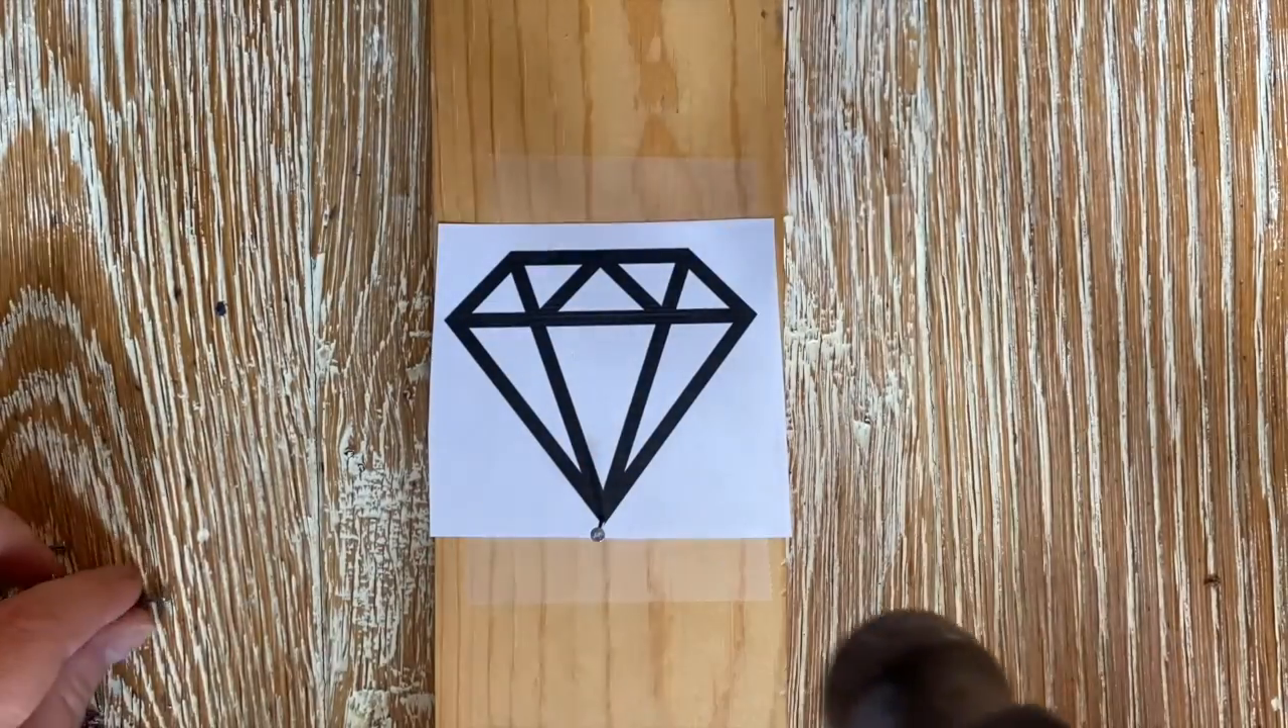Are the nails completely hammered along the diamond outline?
No.